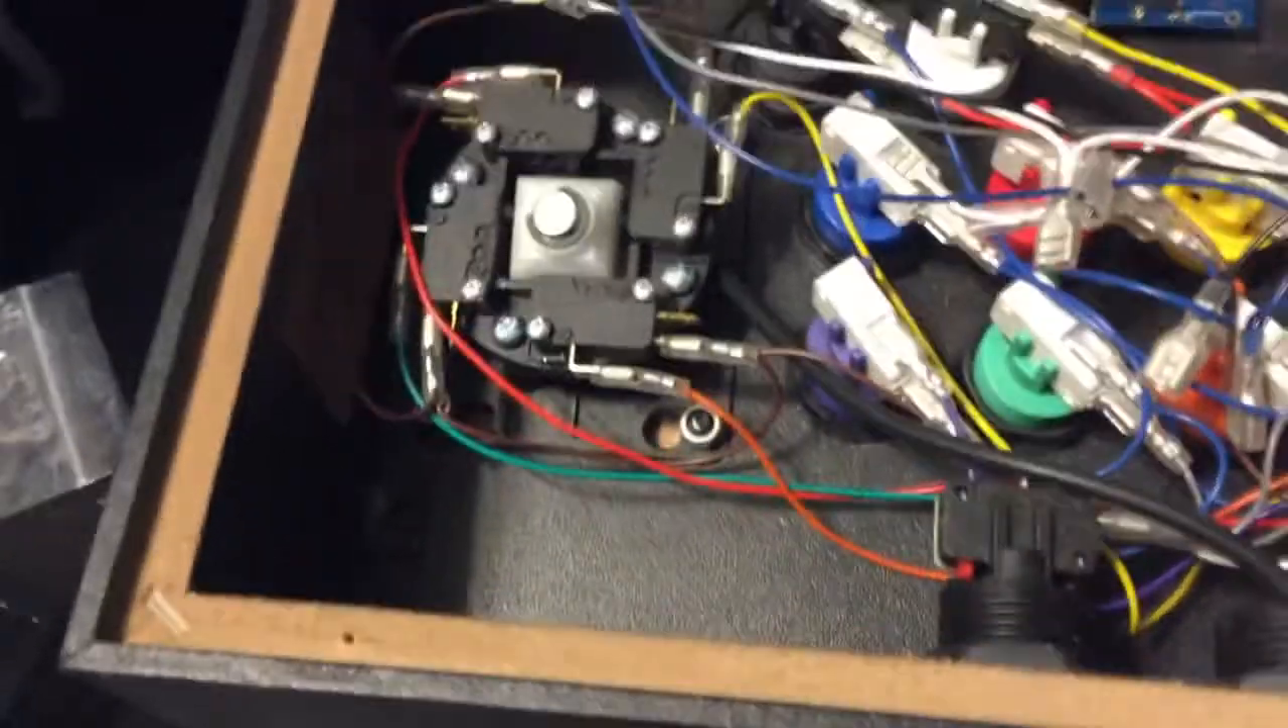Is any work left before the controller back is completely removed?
No.